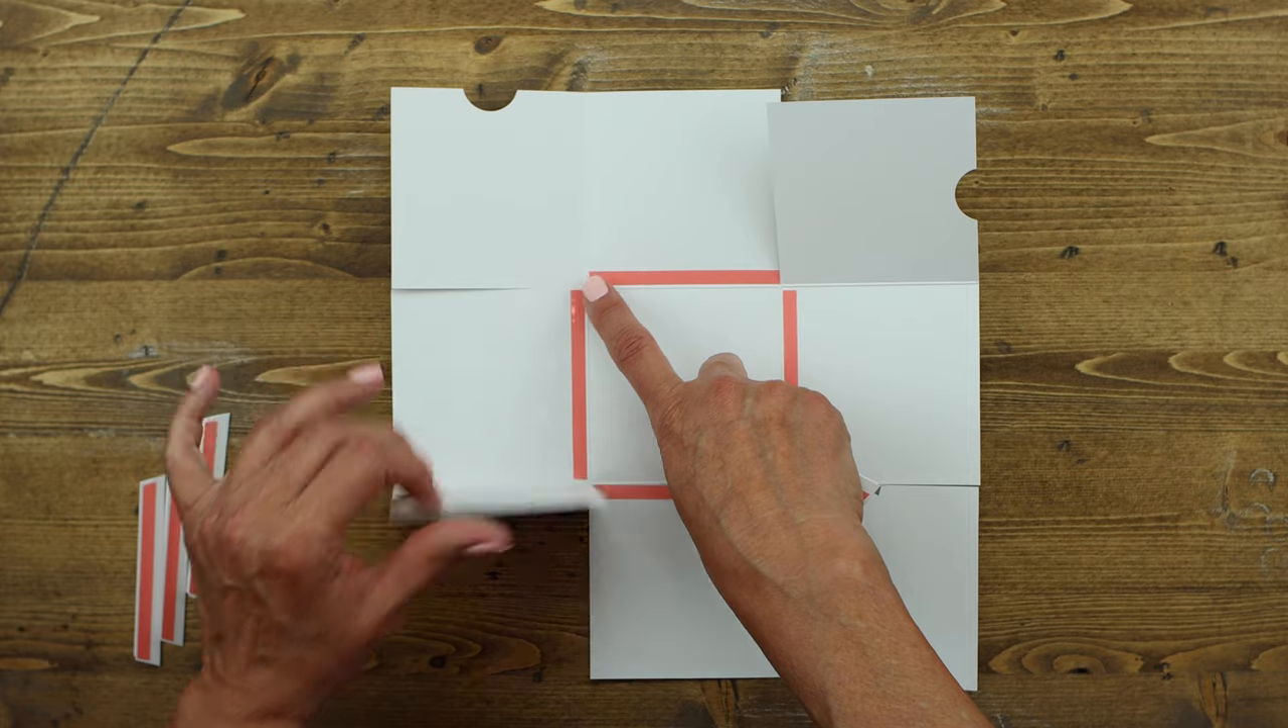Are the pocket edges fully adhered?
No.